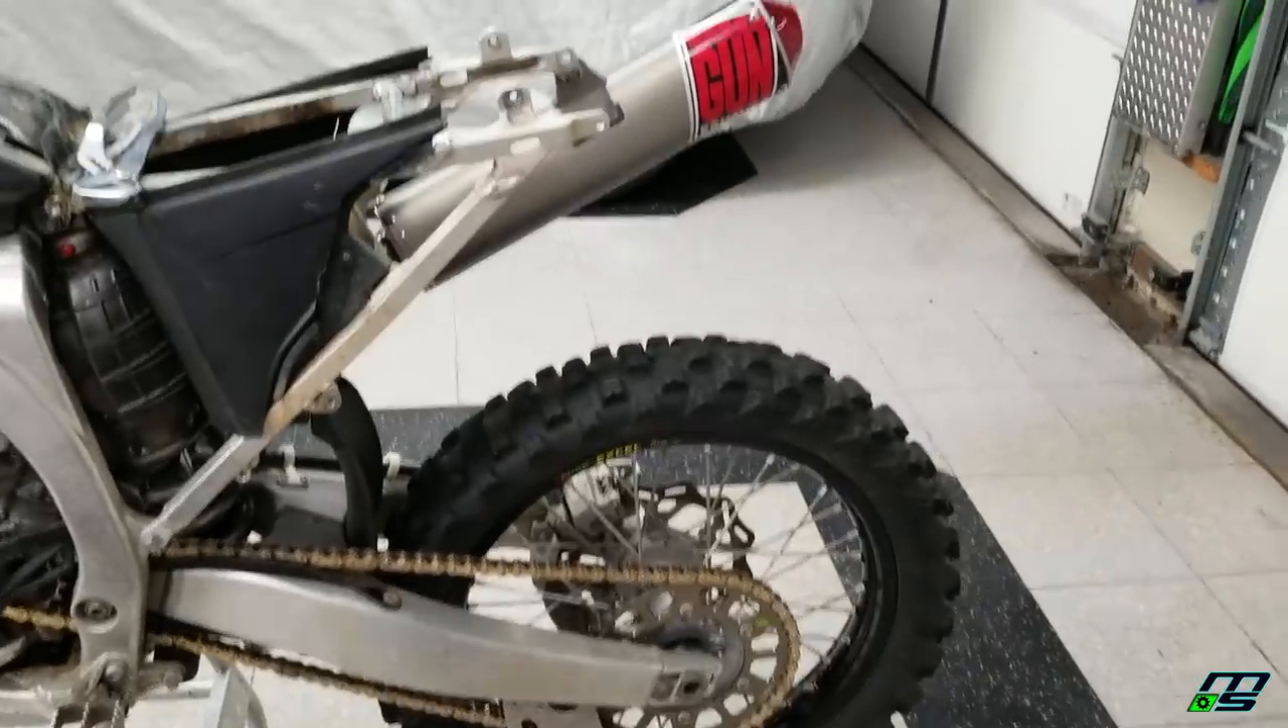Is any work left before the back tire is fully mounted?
No.